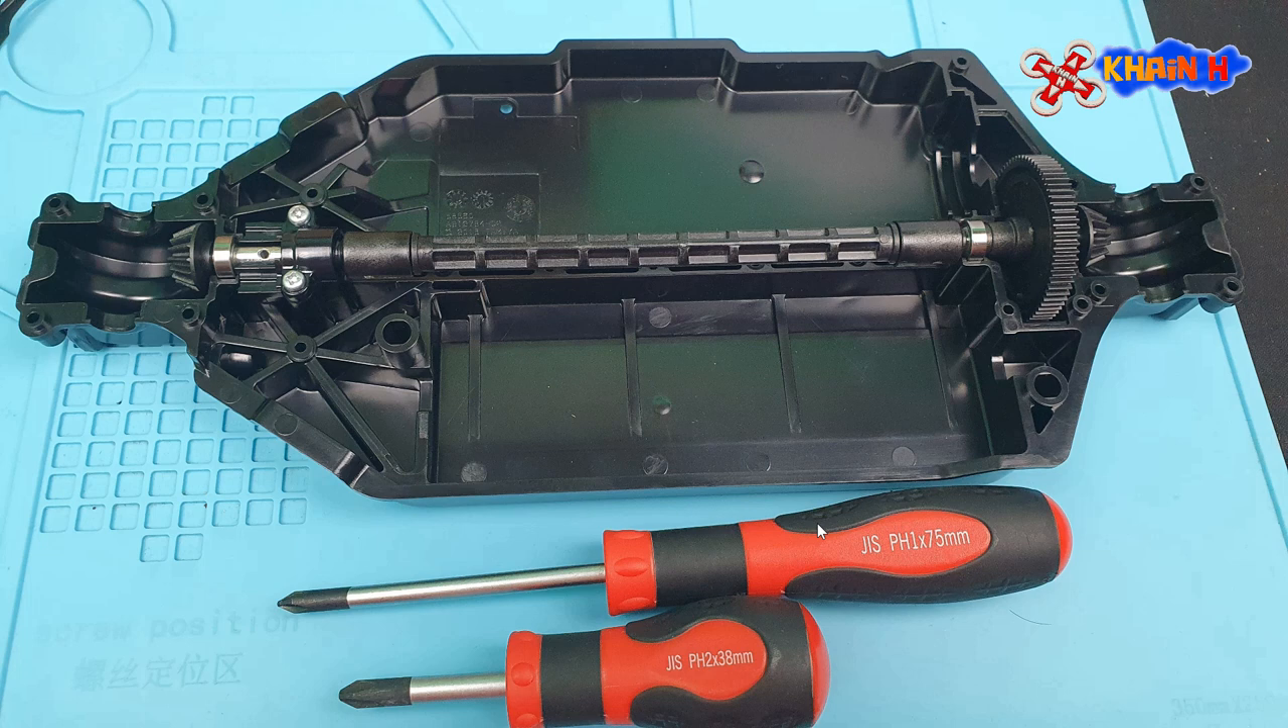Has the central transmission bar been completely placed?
Yes.